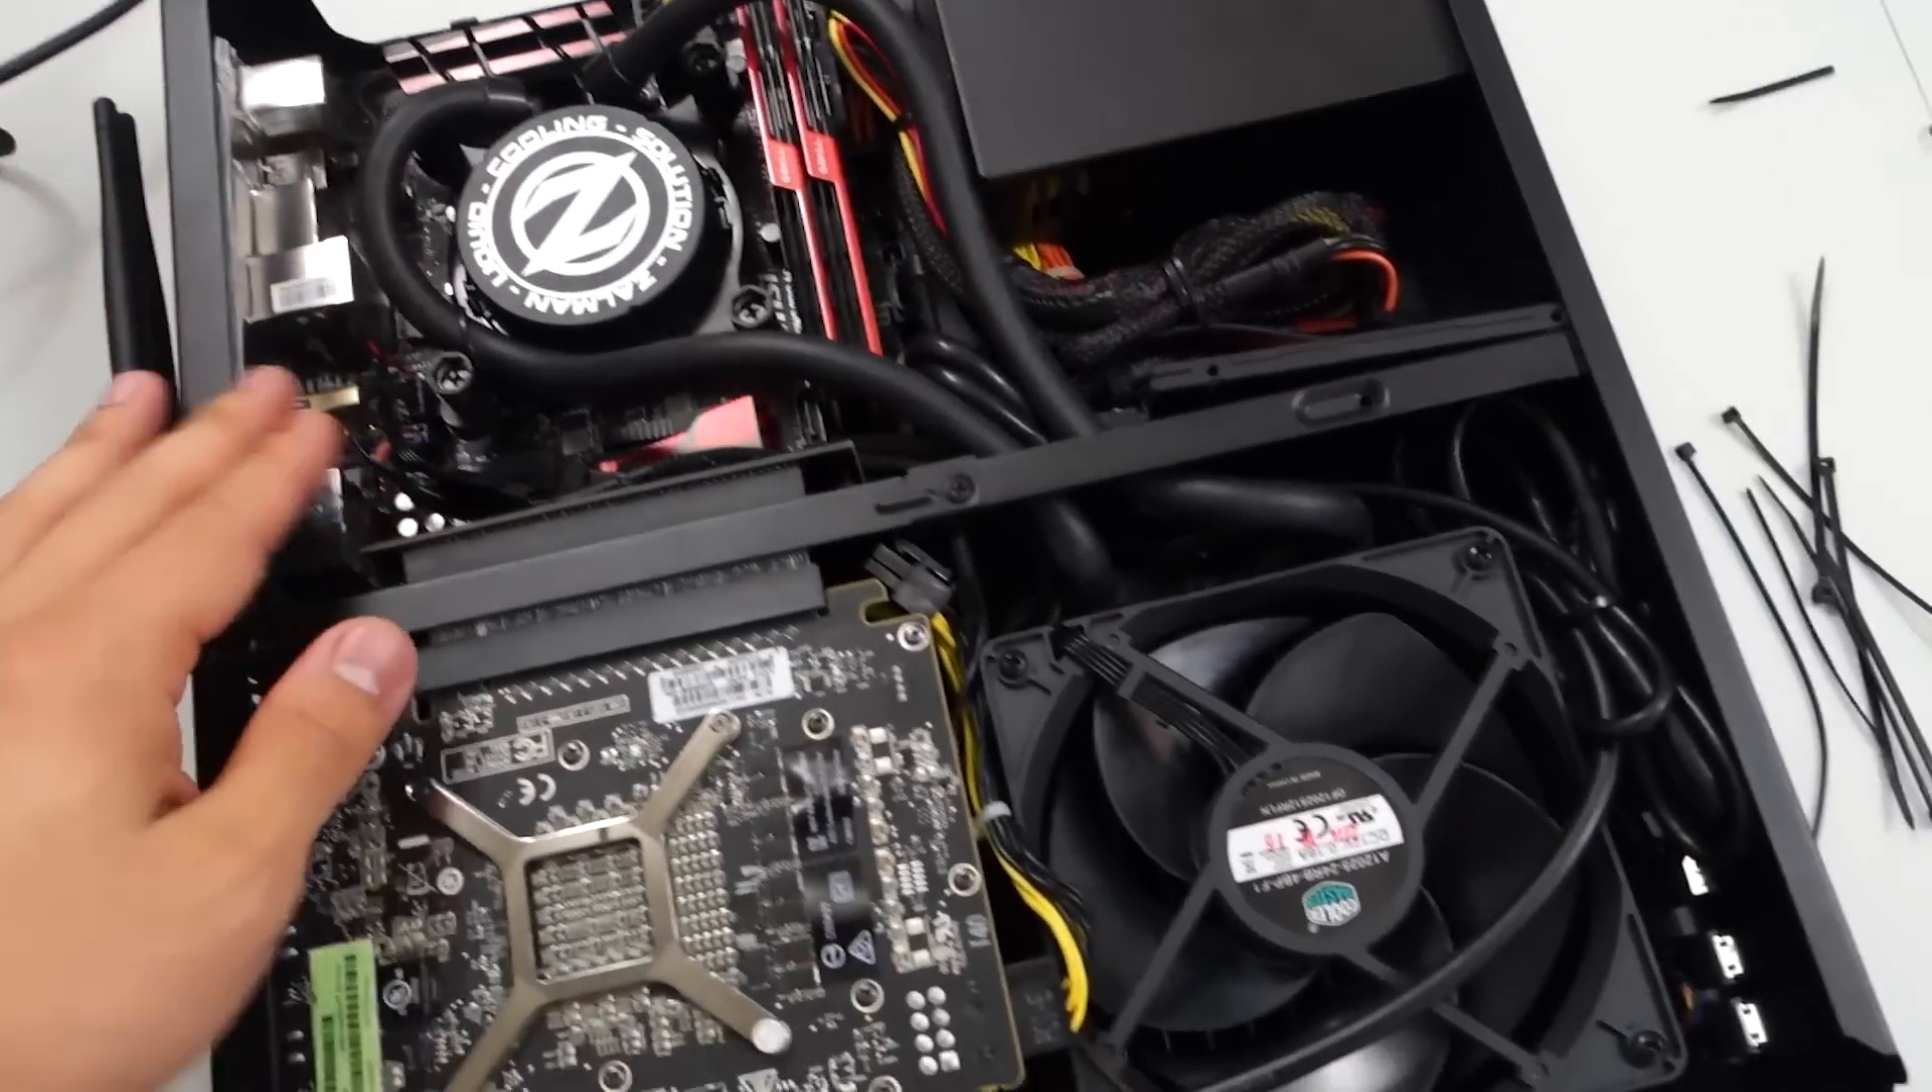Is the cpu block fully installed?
Yes.